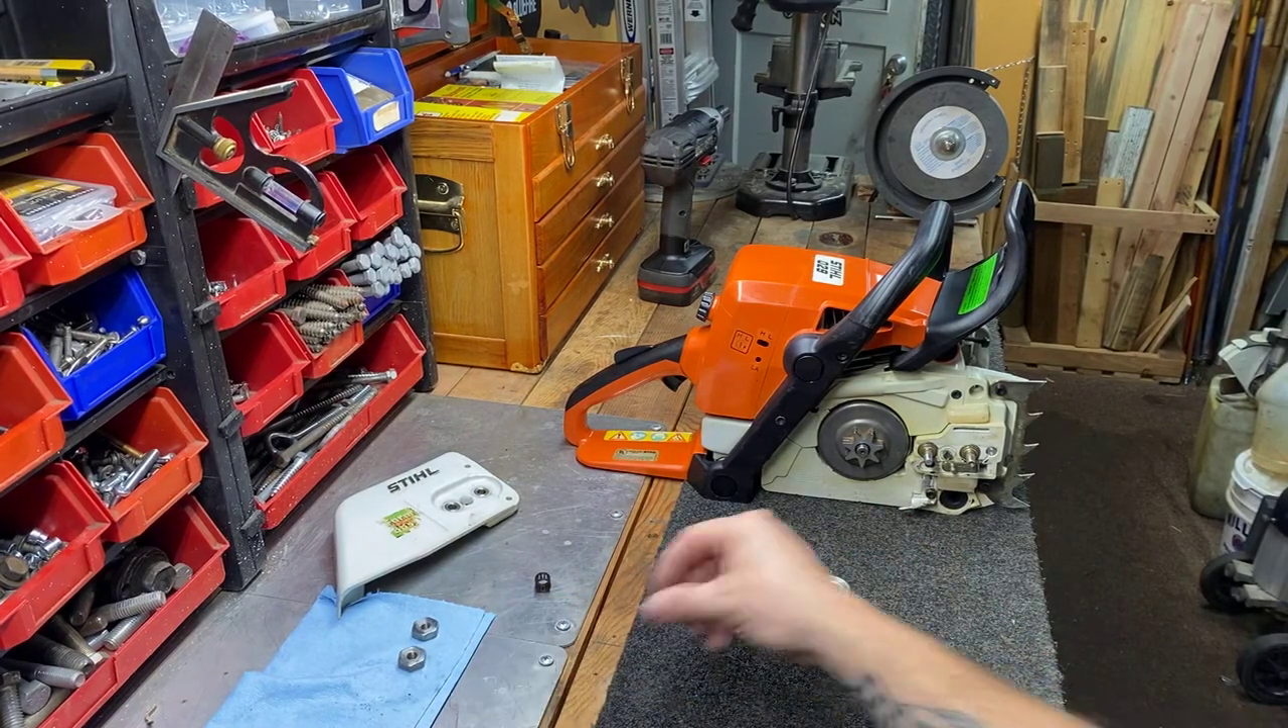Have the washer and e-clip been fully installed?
No.